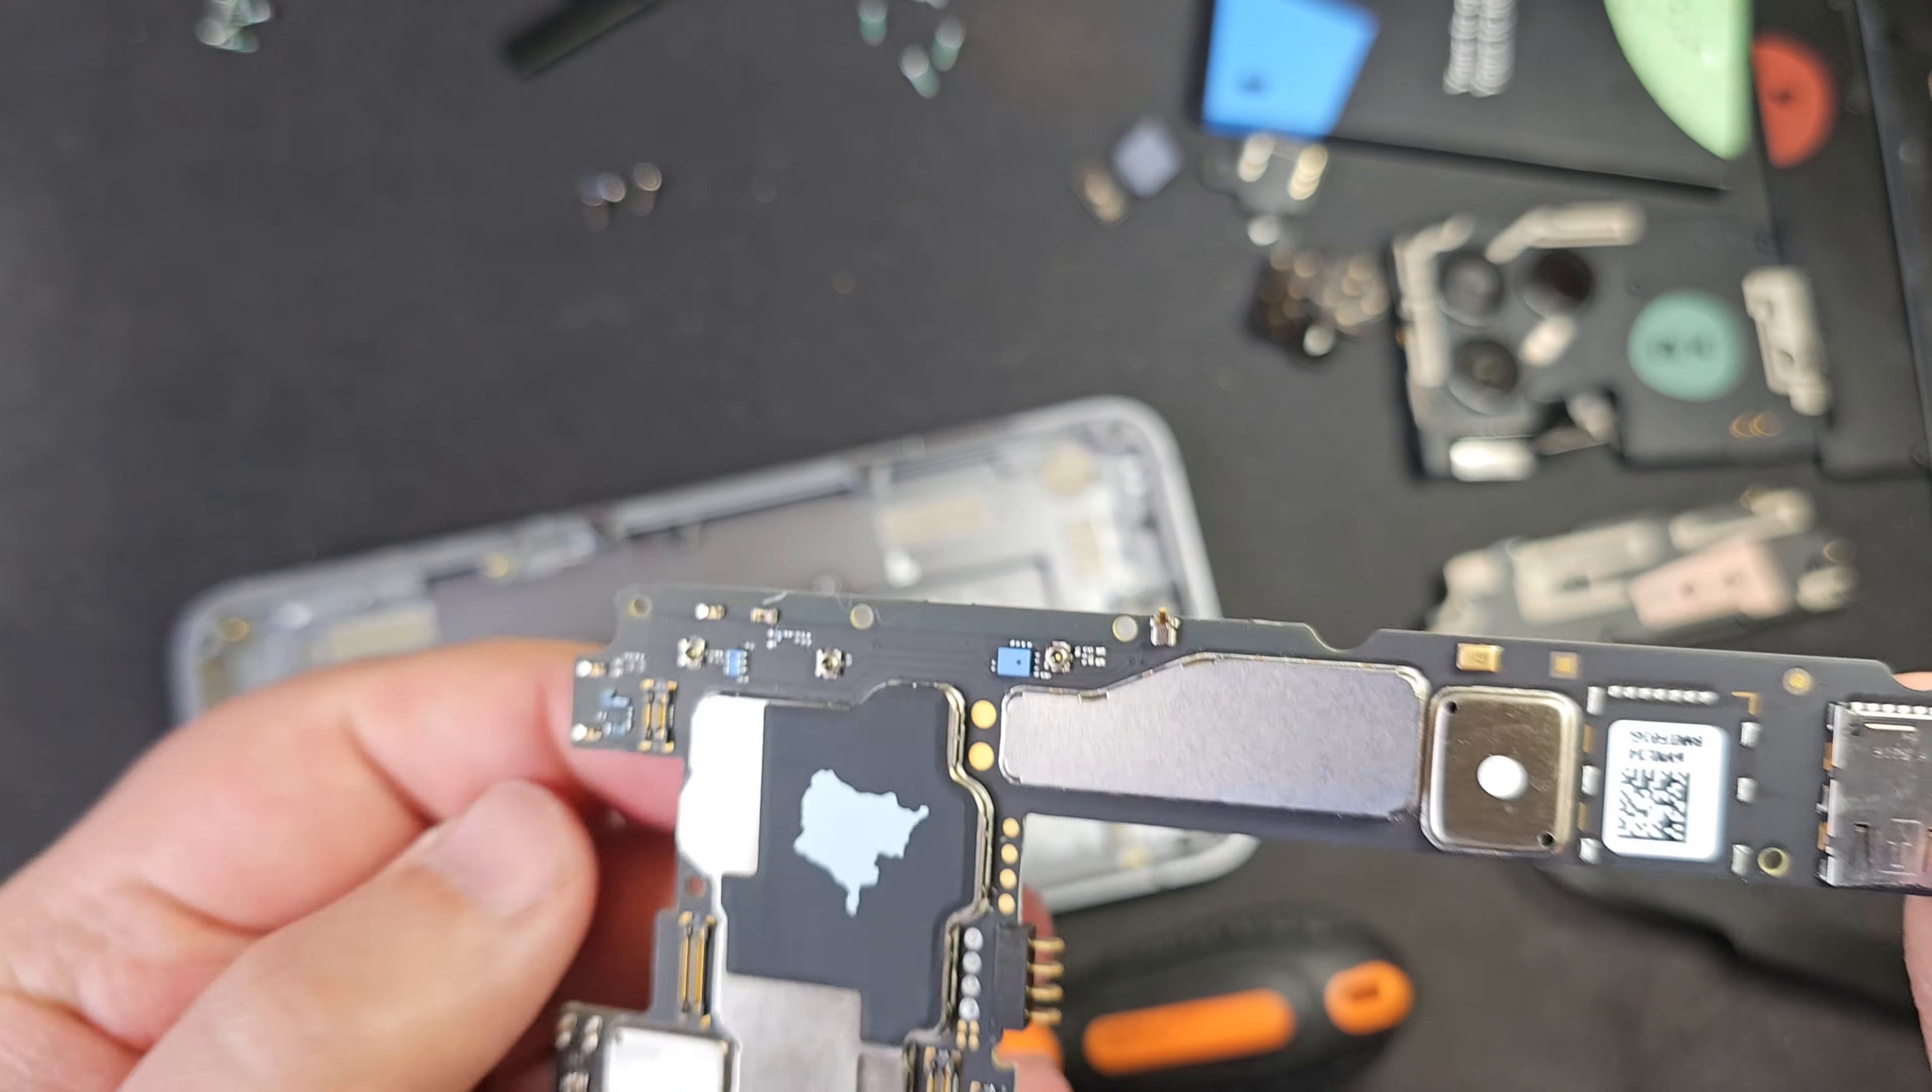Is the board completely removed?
Yes.